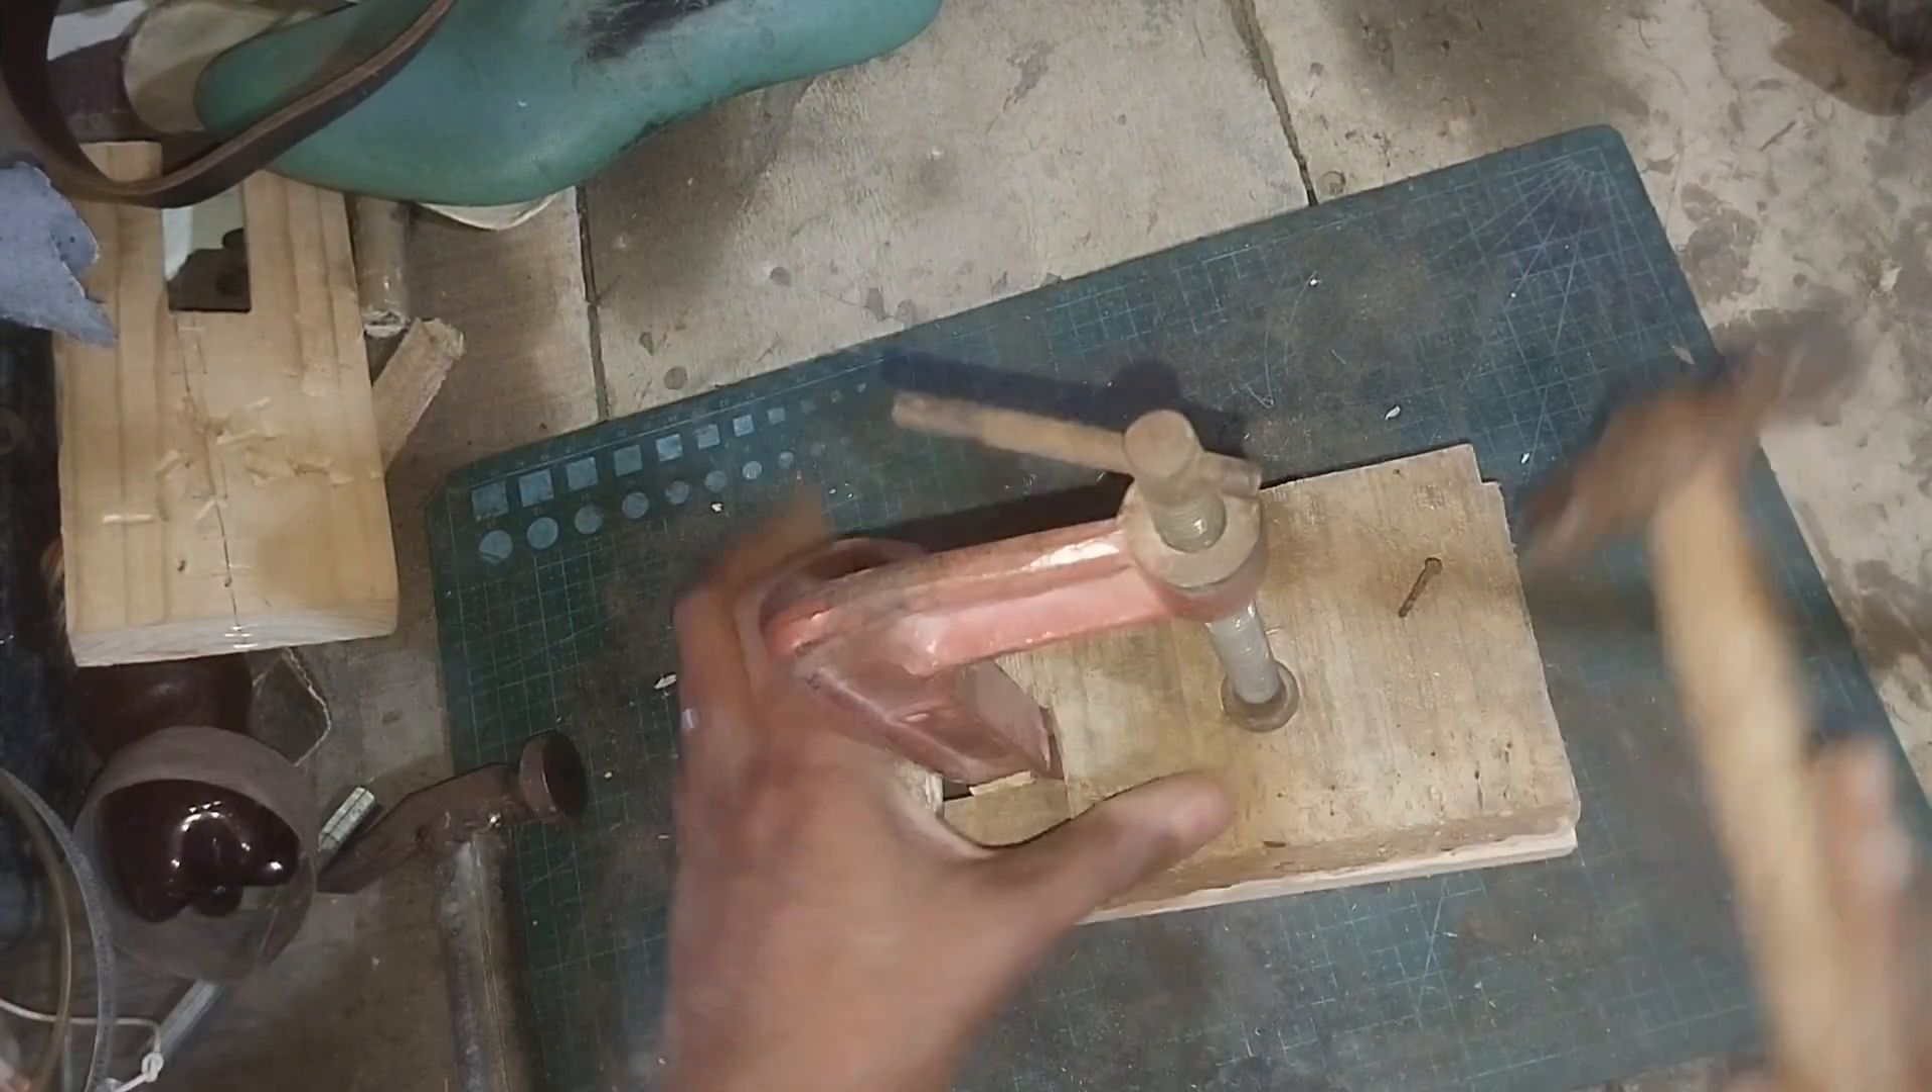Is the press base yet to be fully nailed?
Yes.